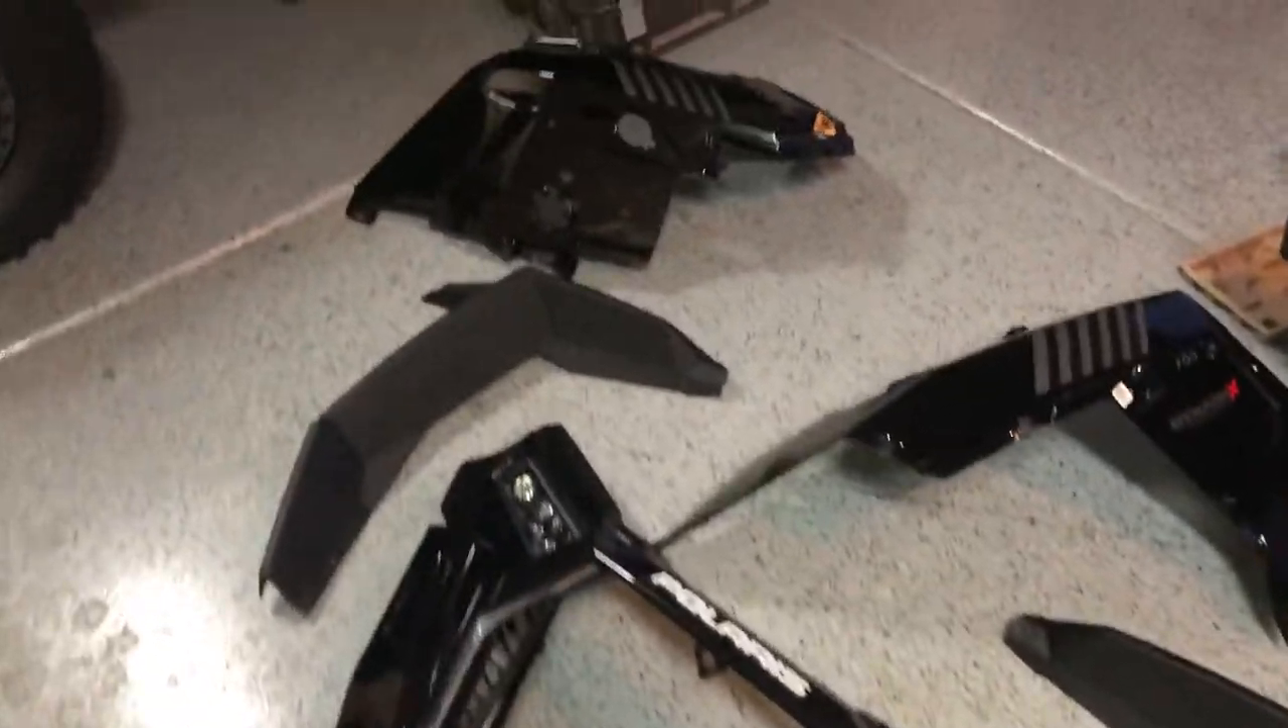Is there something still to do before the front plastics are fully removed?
No.